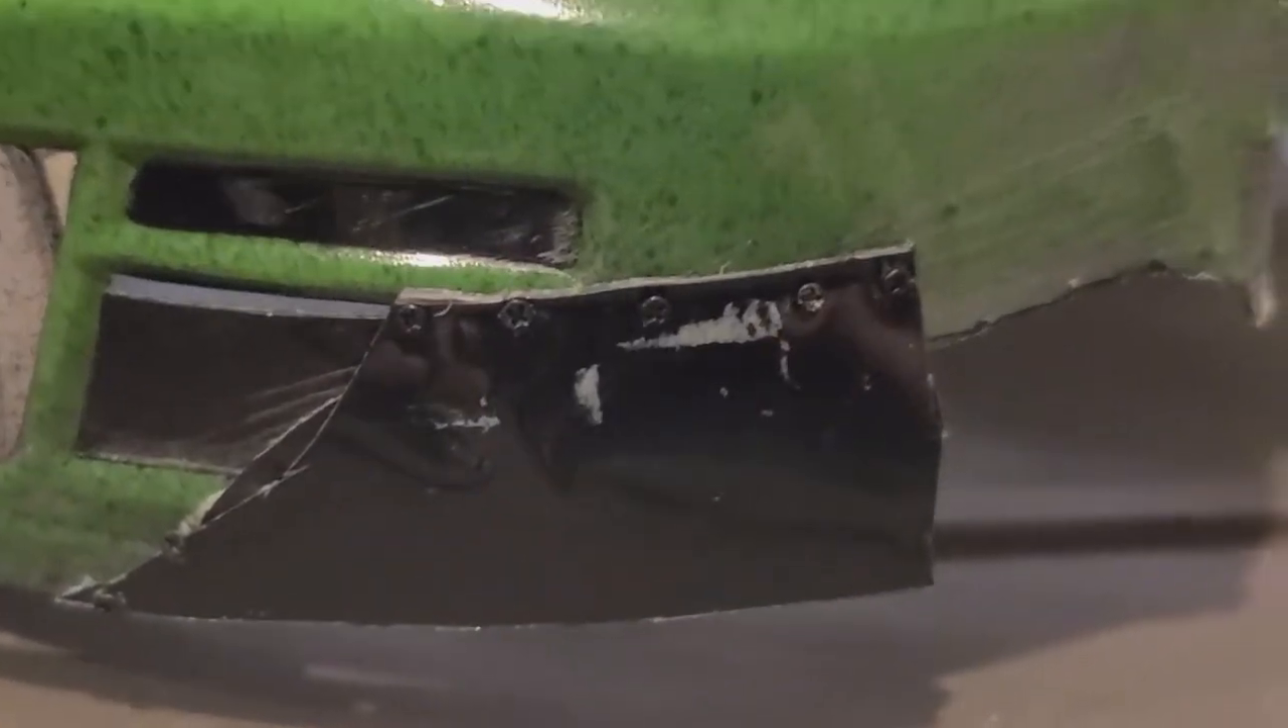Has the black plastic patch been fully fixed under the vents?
Yes.